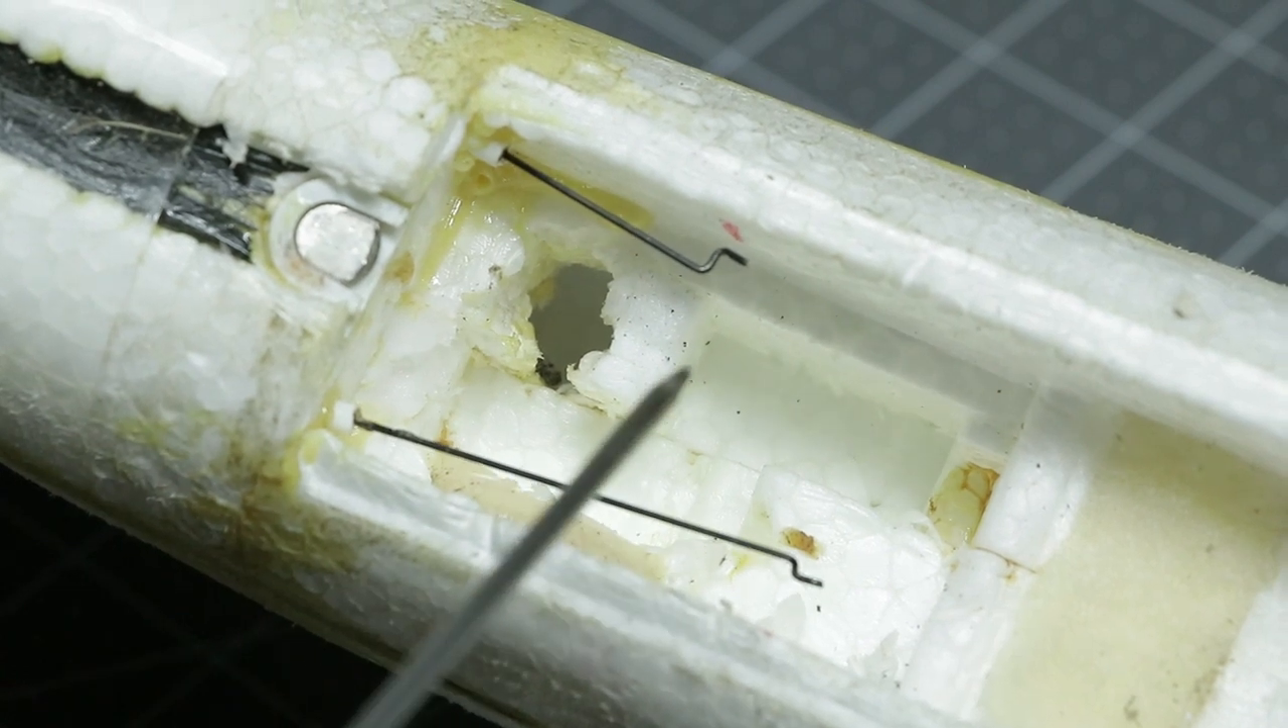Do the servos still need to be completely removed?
No.